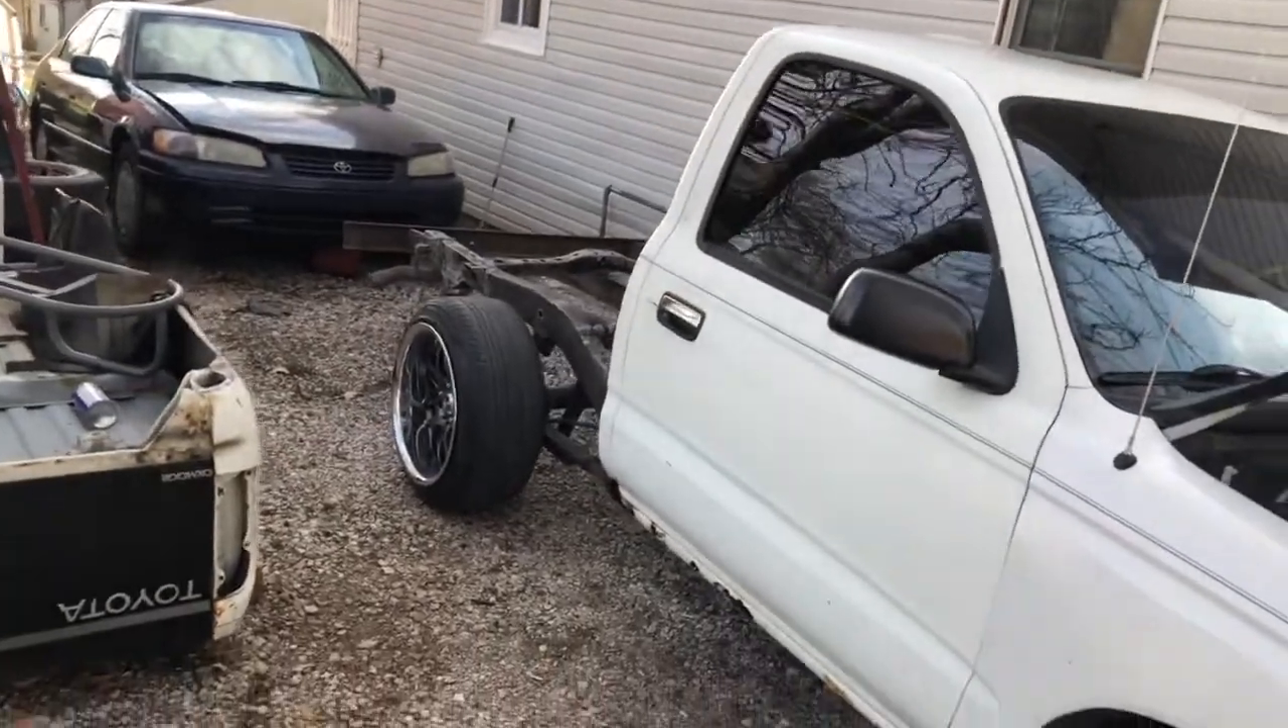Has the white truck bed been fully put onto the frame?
No.